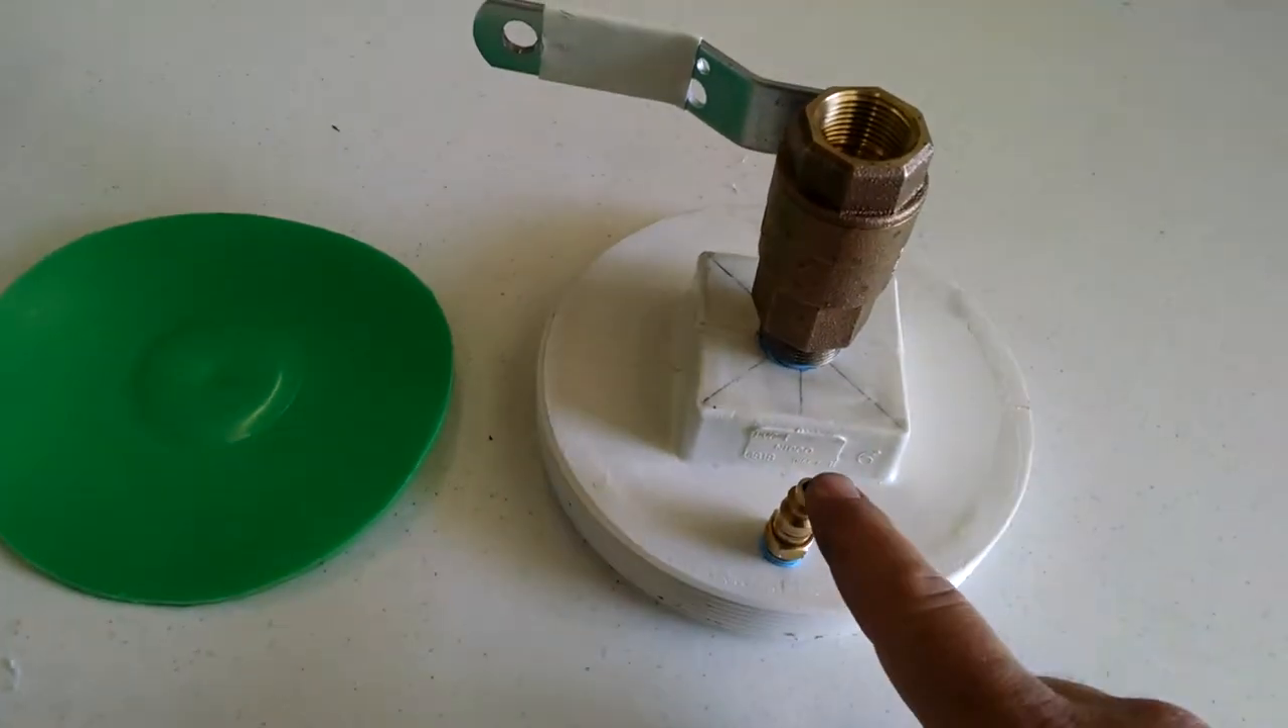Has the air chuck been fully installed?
Yes.